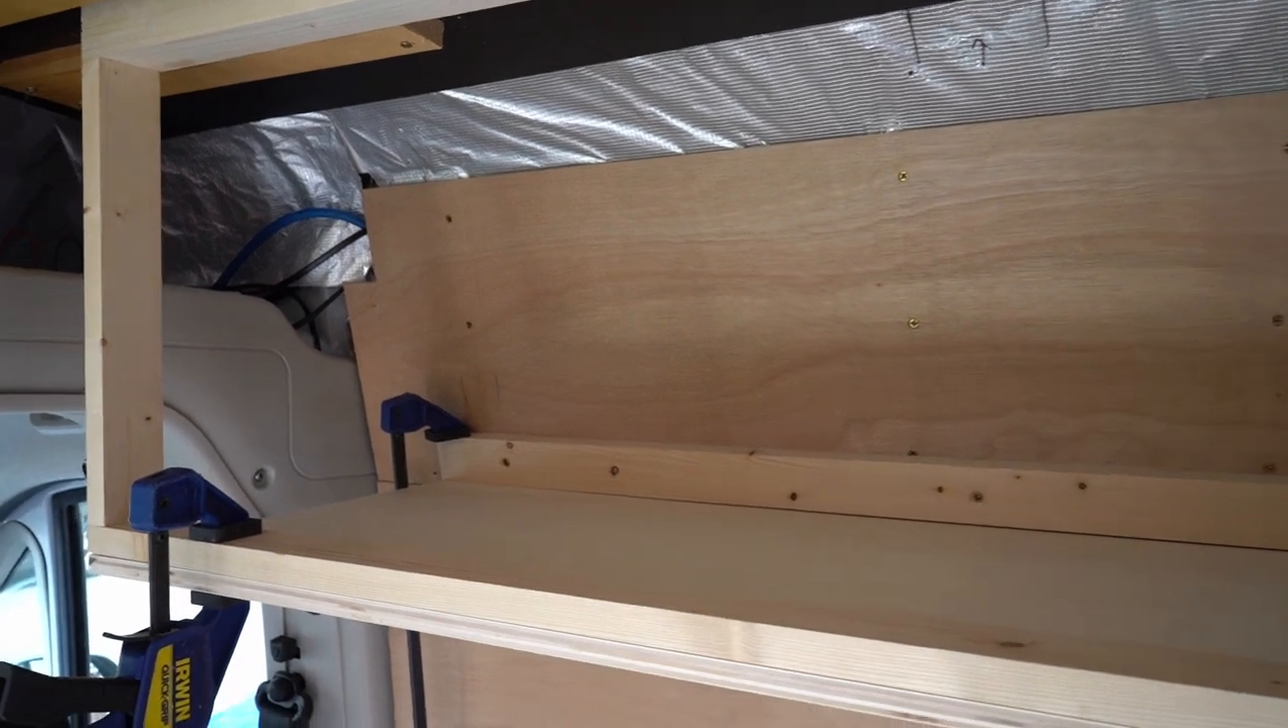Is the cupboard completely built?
No.